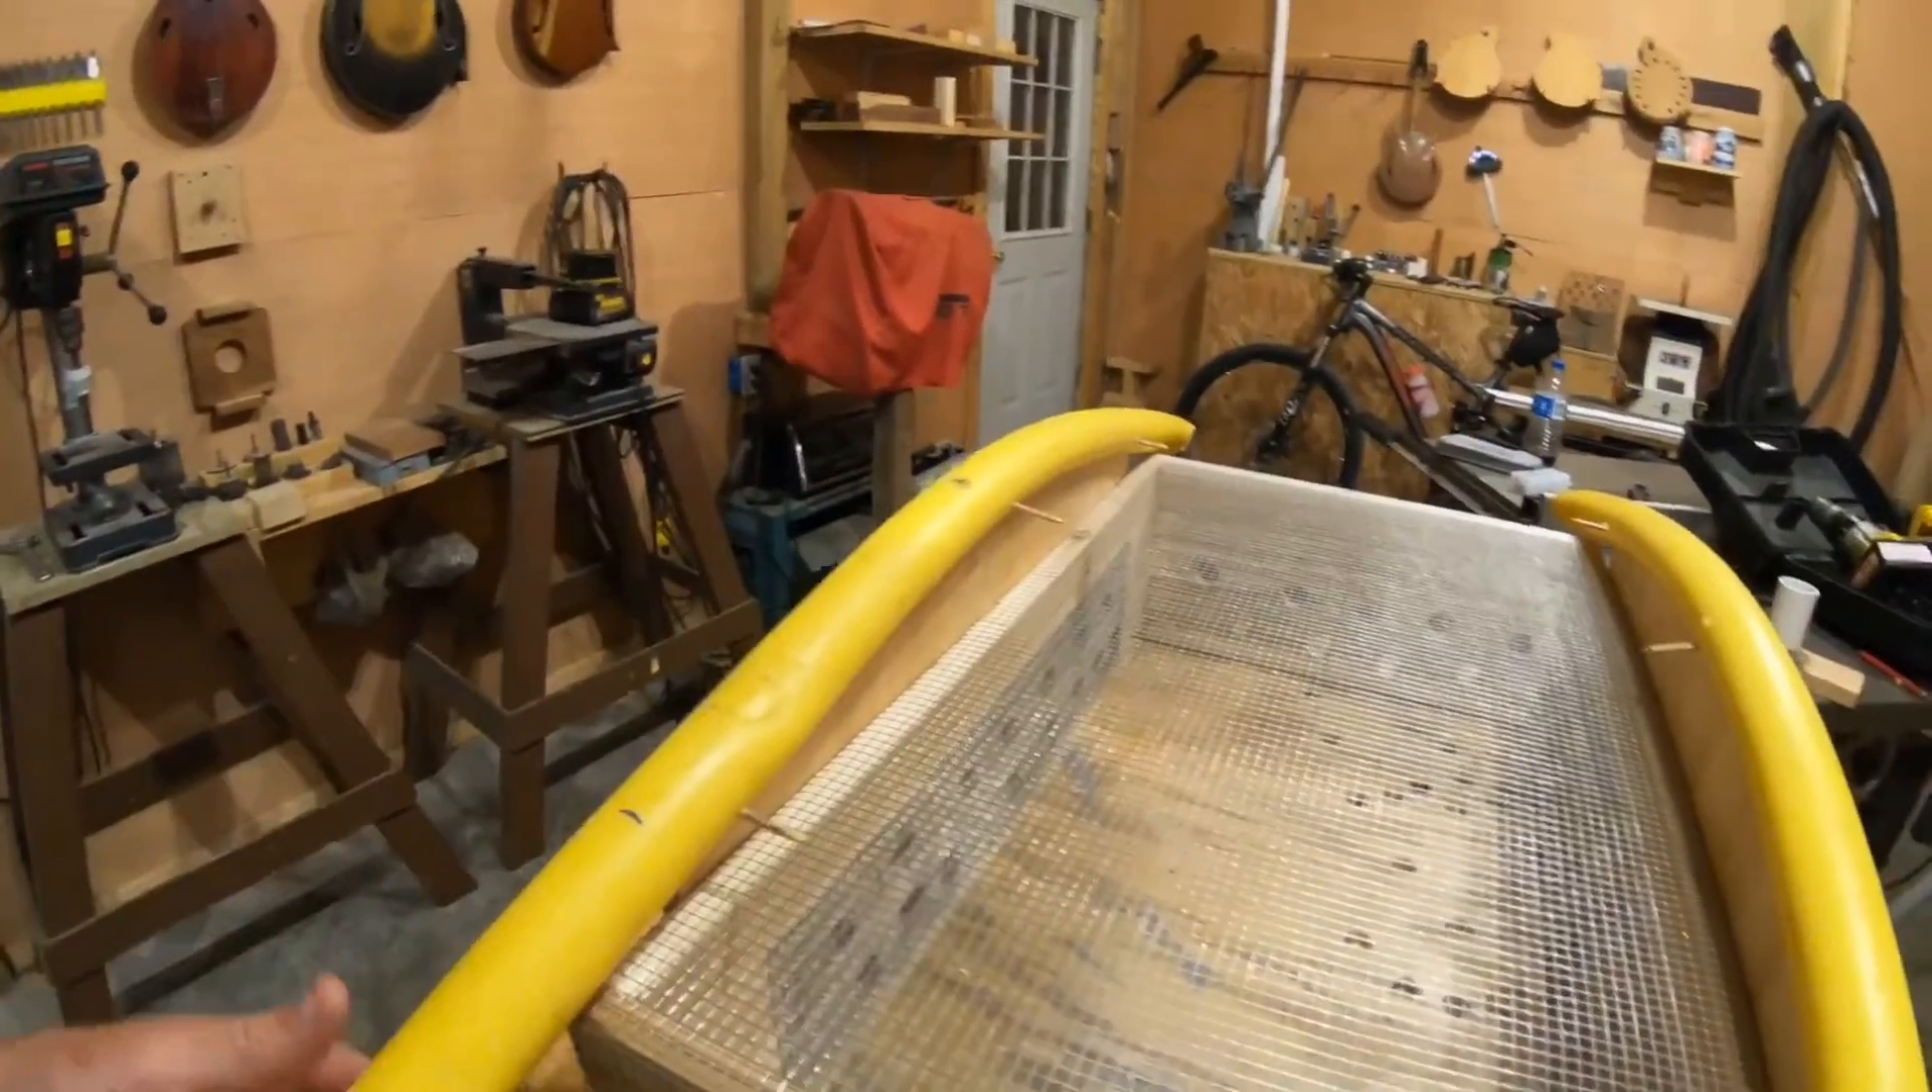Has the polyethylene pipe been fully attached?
Yes.